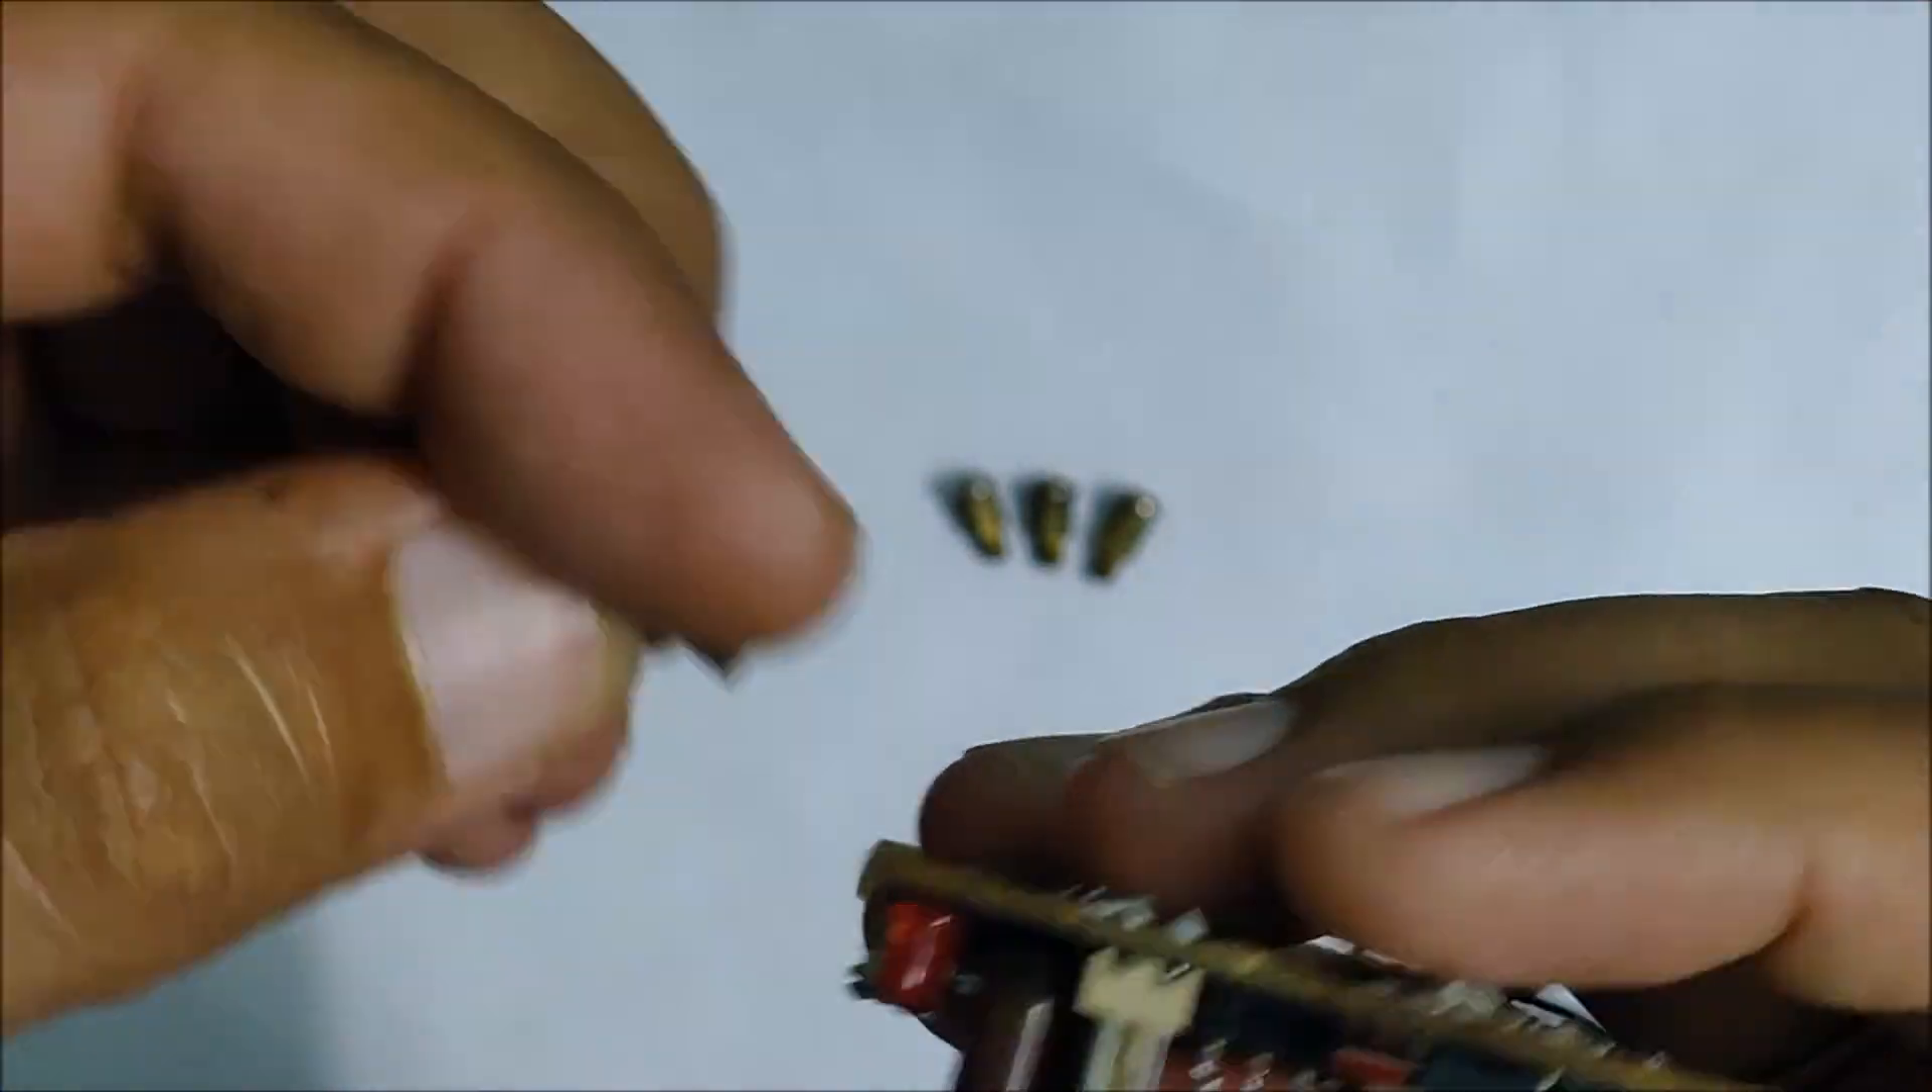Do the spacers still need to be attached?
Yes.